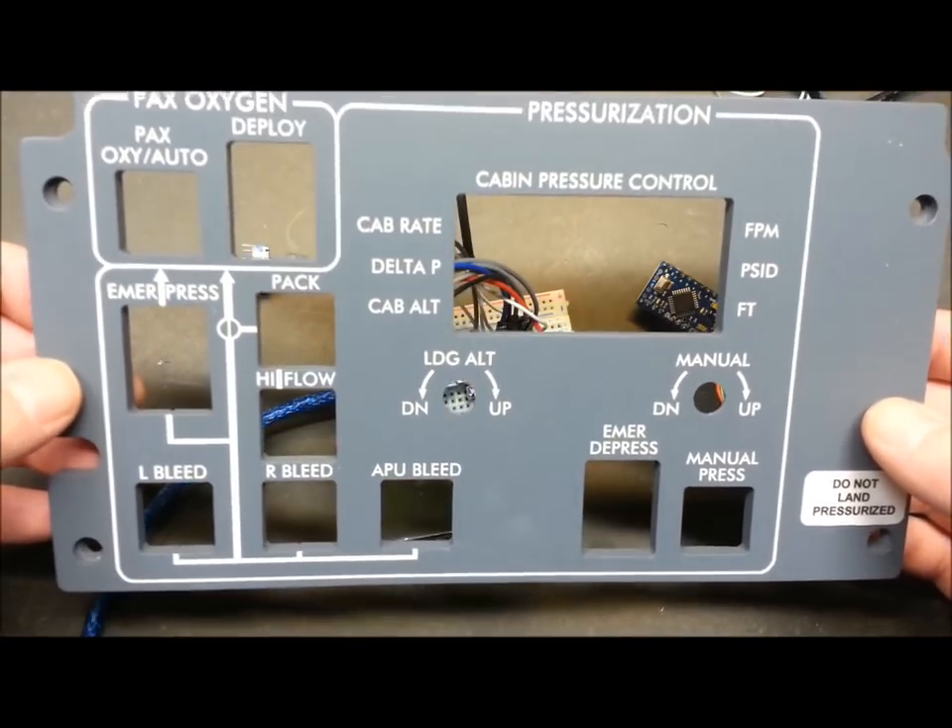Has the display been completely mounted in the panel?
No.